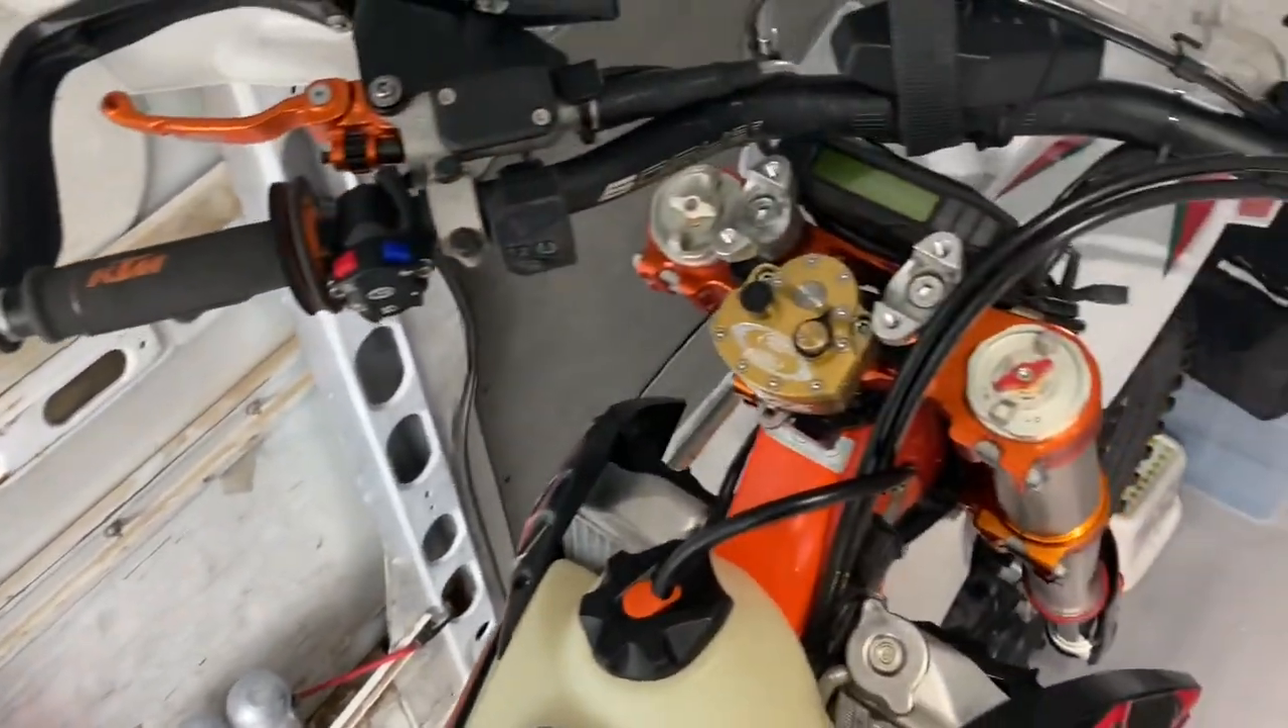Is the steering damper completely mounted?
Yes.